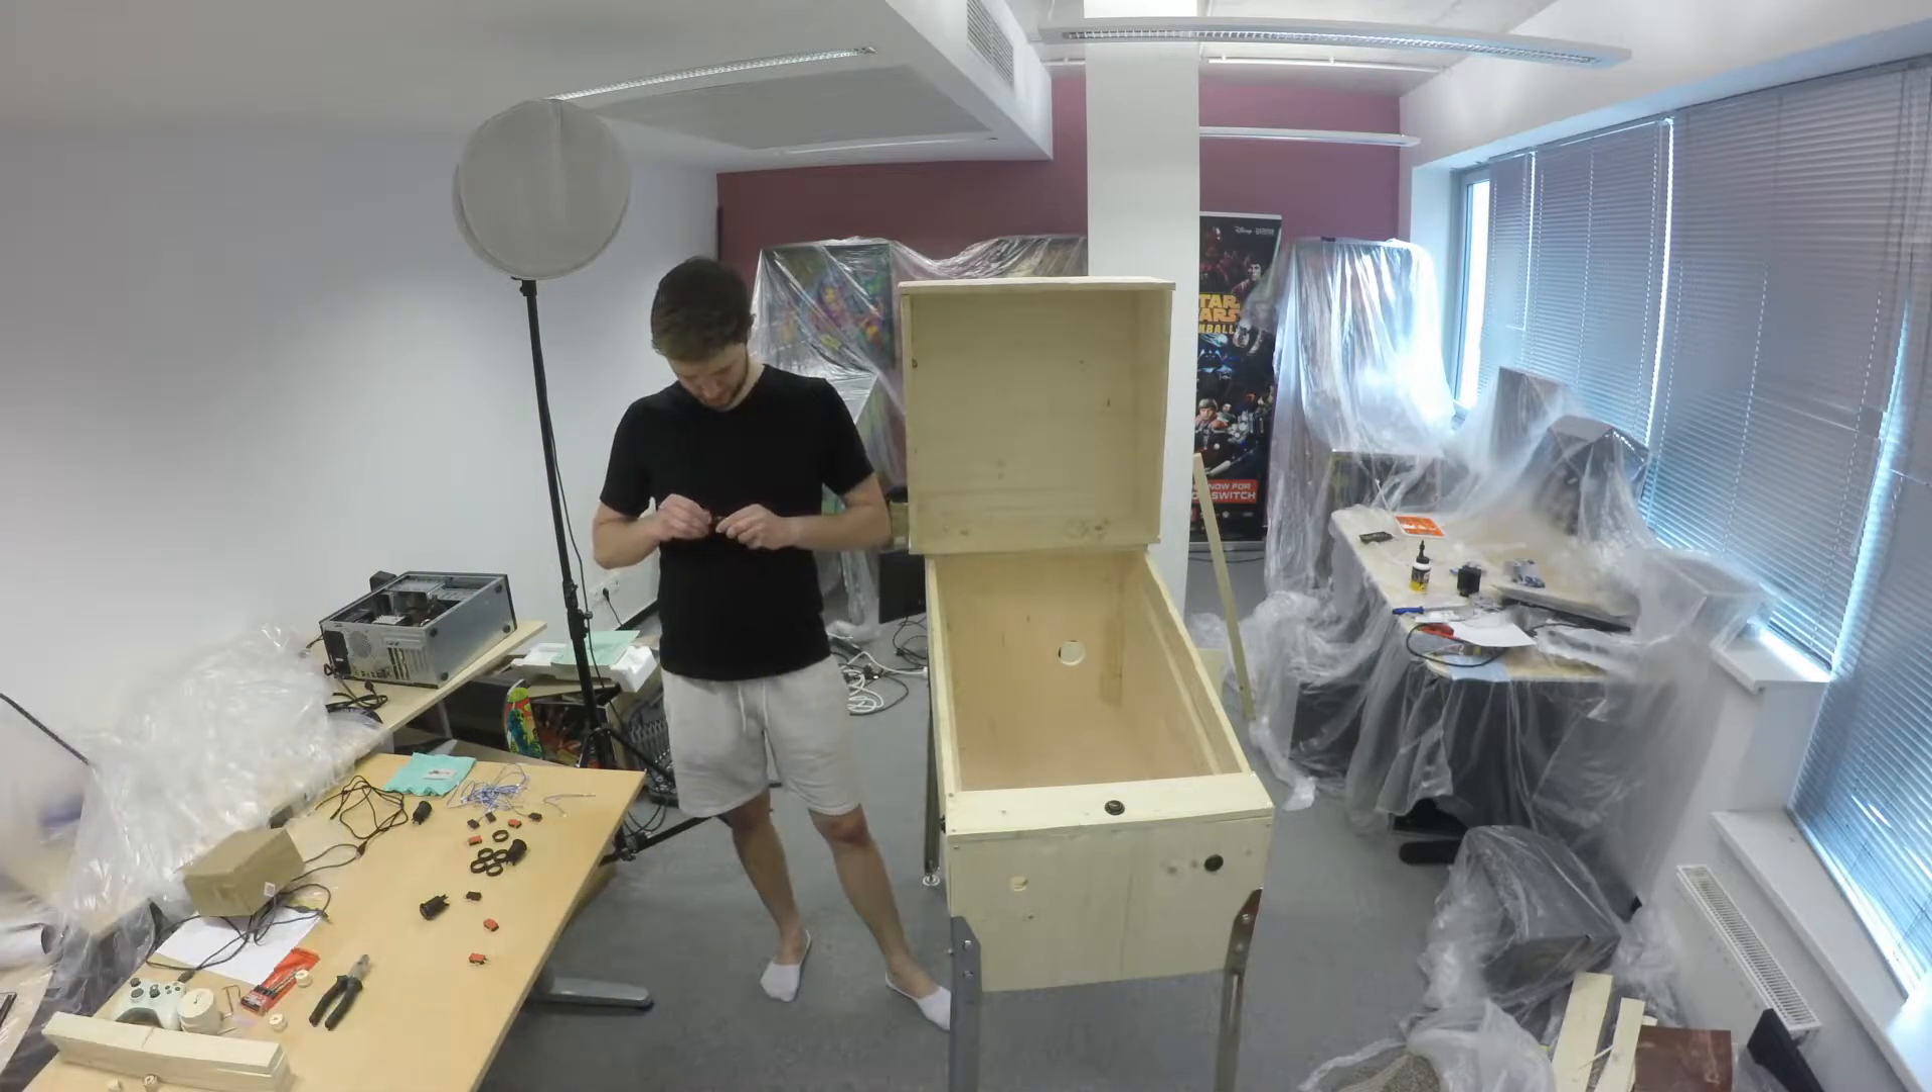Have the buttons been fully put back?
No.